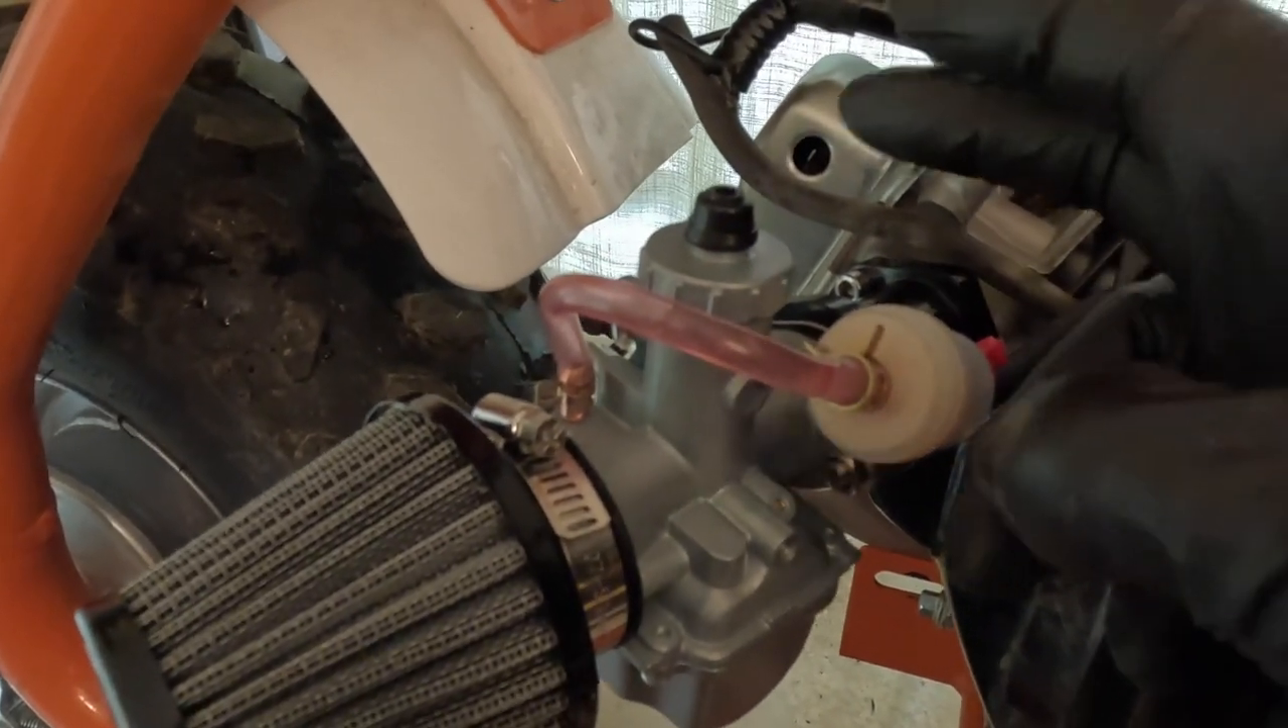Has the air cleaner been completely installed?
Yes.